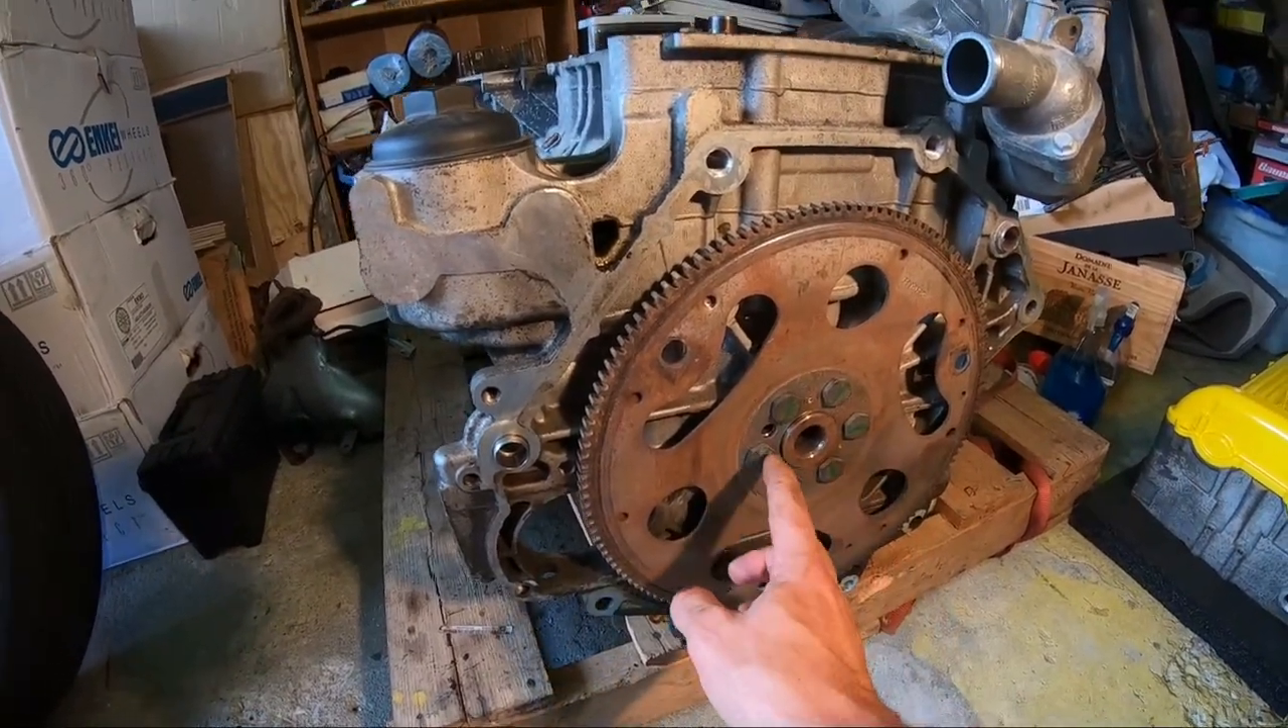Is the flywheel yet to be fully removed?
Yes.